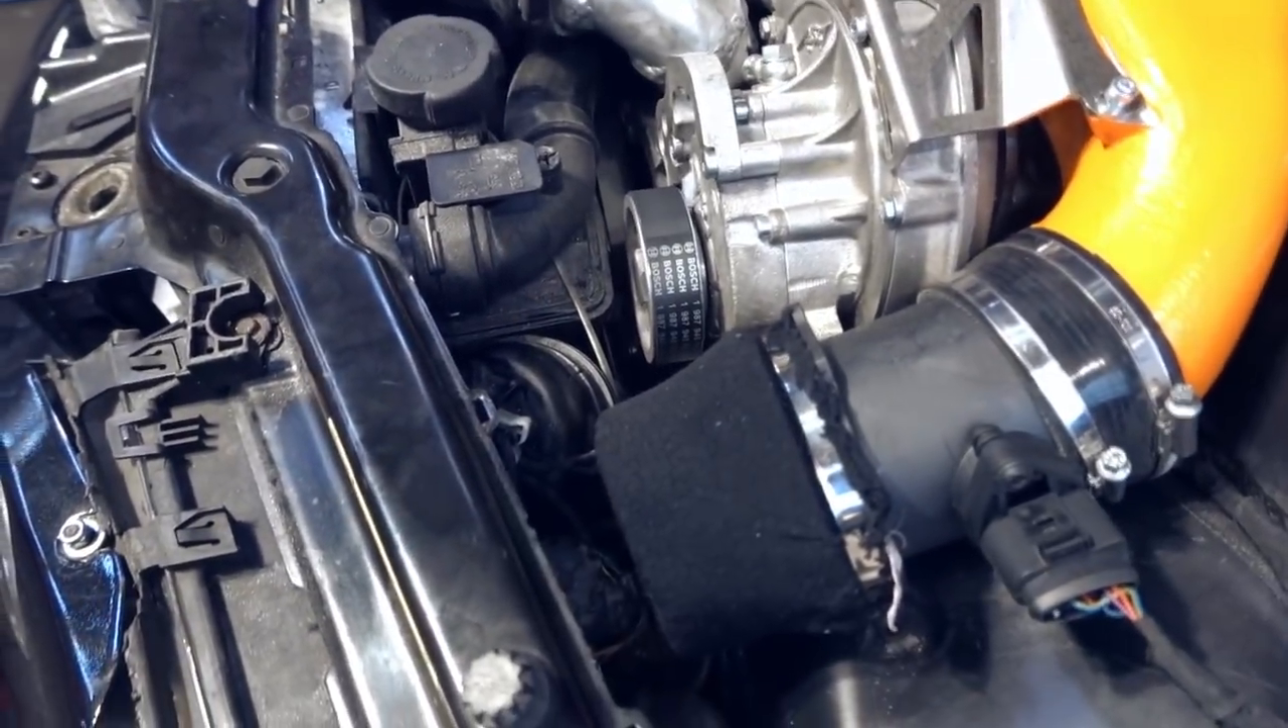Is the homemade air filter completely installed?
Yes.